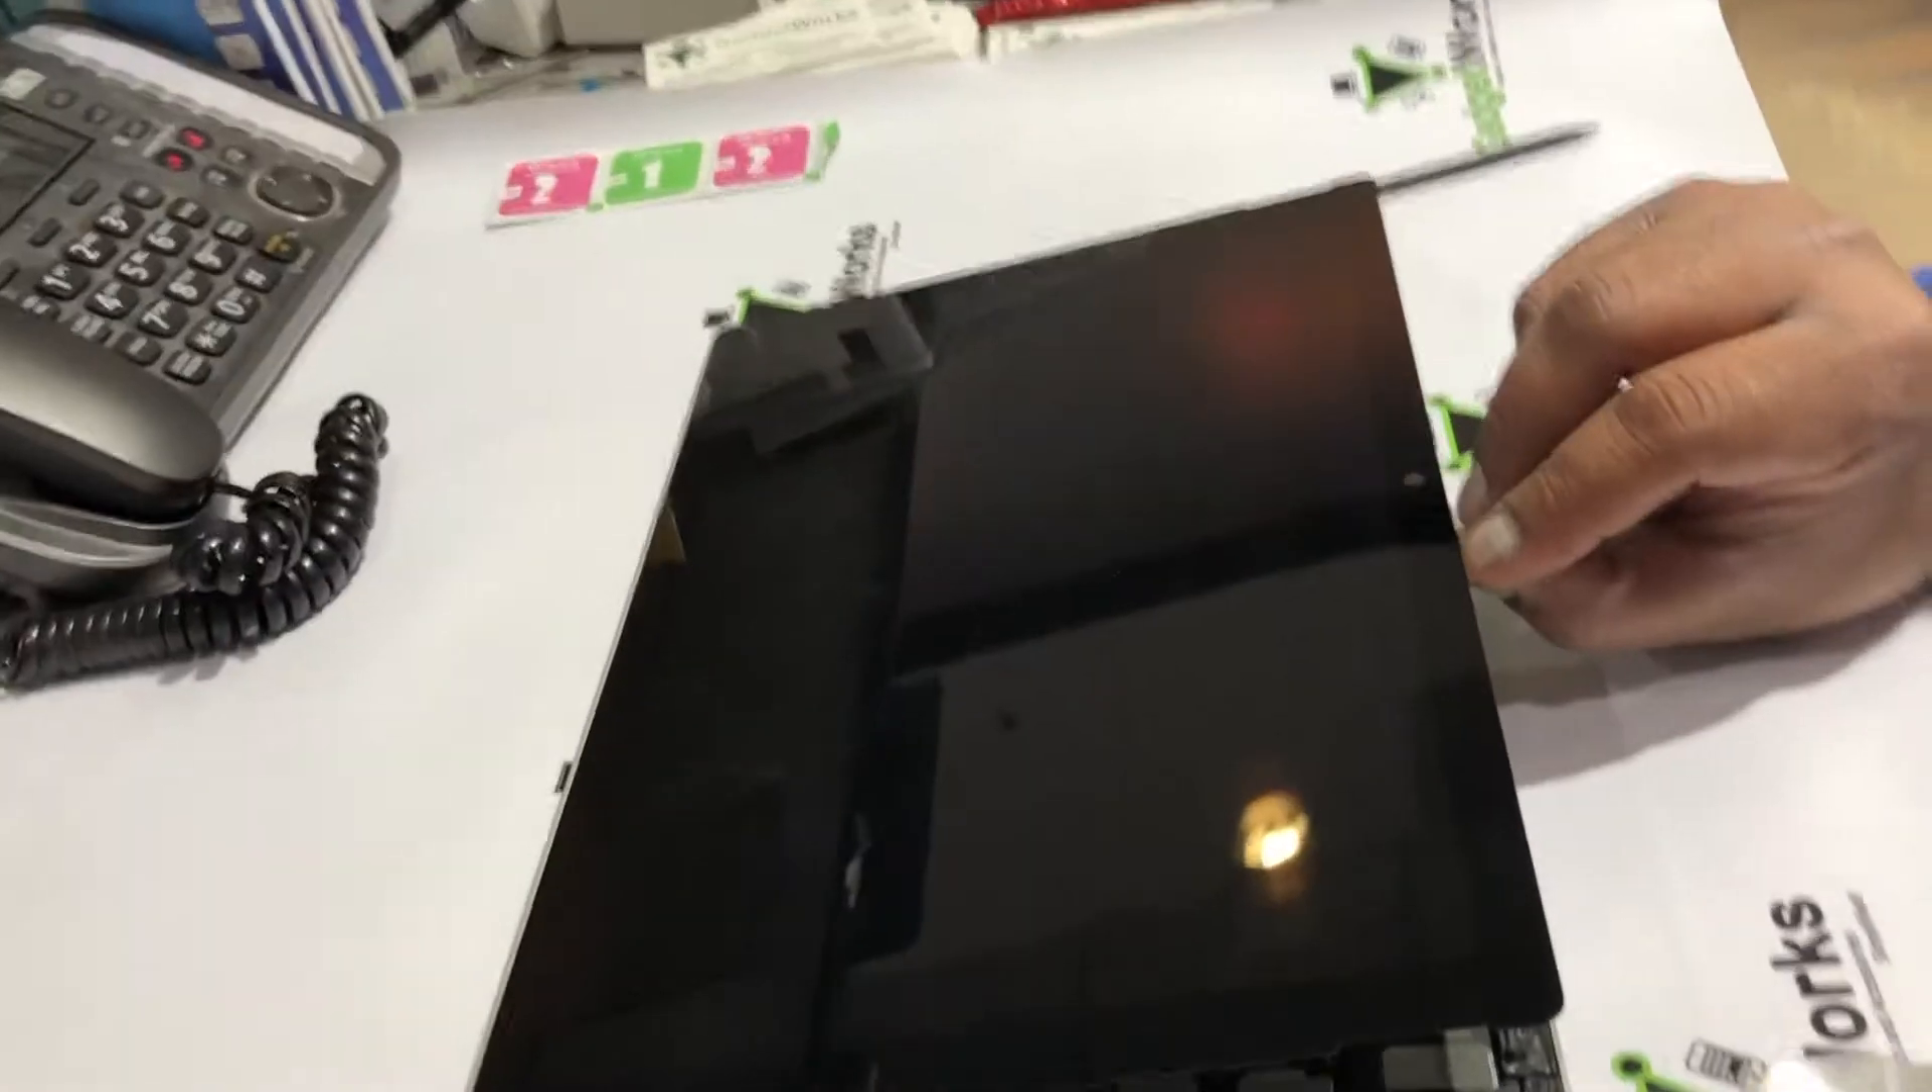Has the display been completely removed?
No.